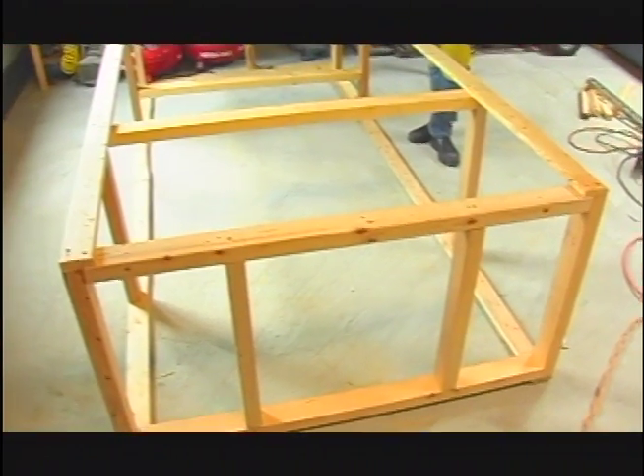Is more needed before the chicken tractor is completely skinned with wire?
Yes.